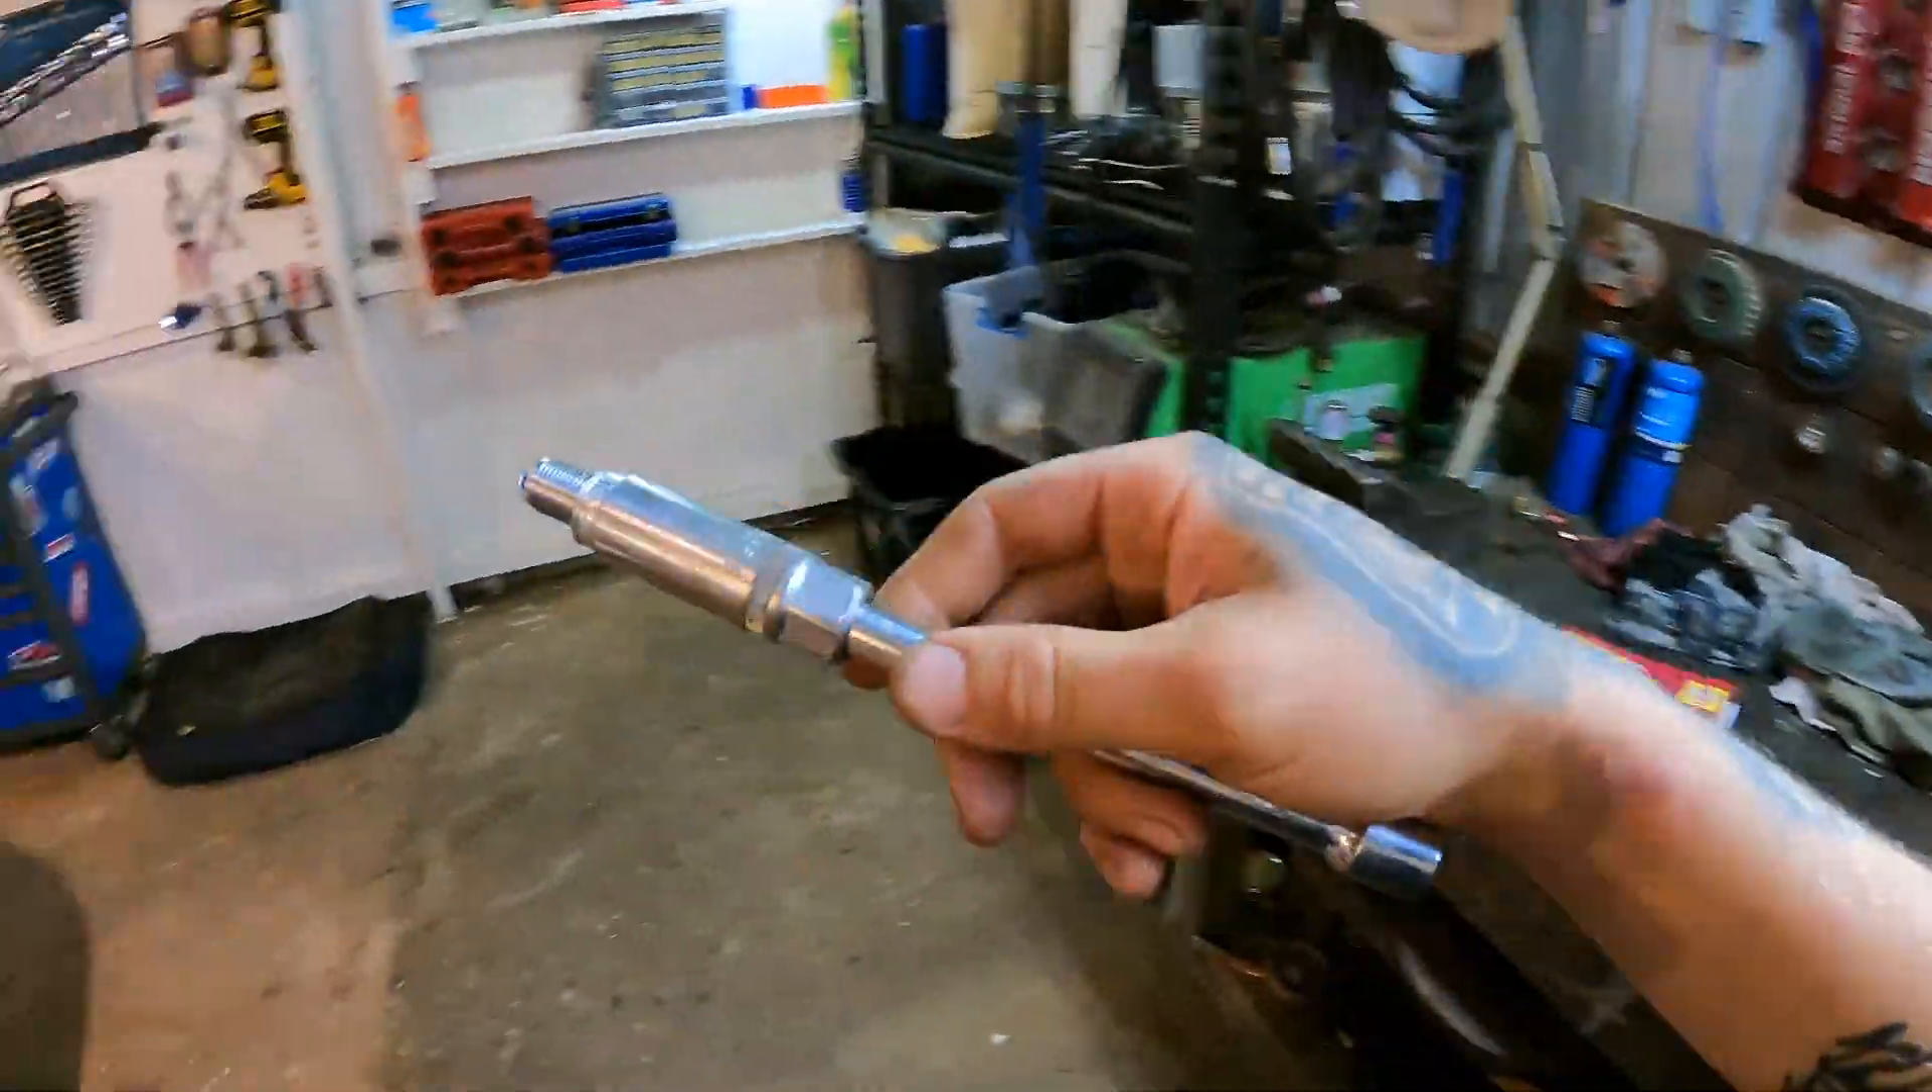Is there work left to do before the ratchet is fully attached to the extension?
Yes.